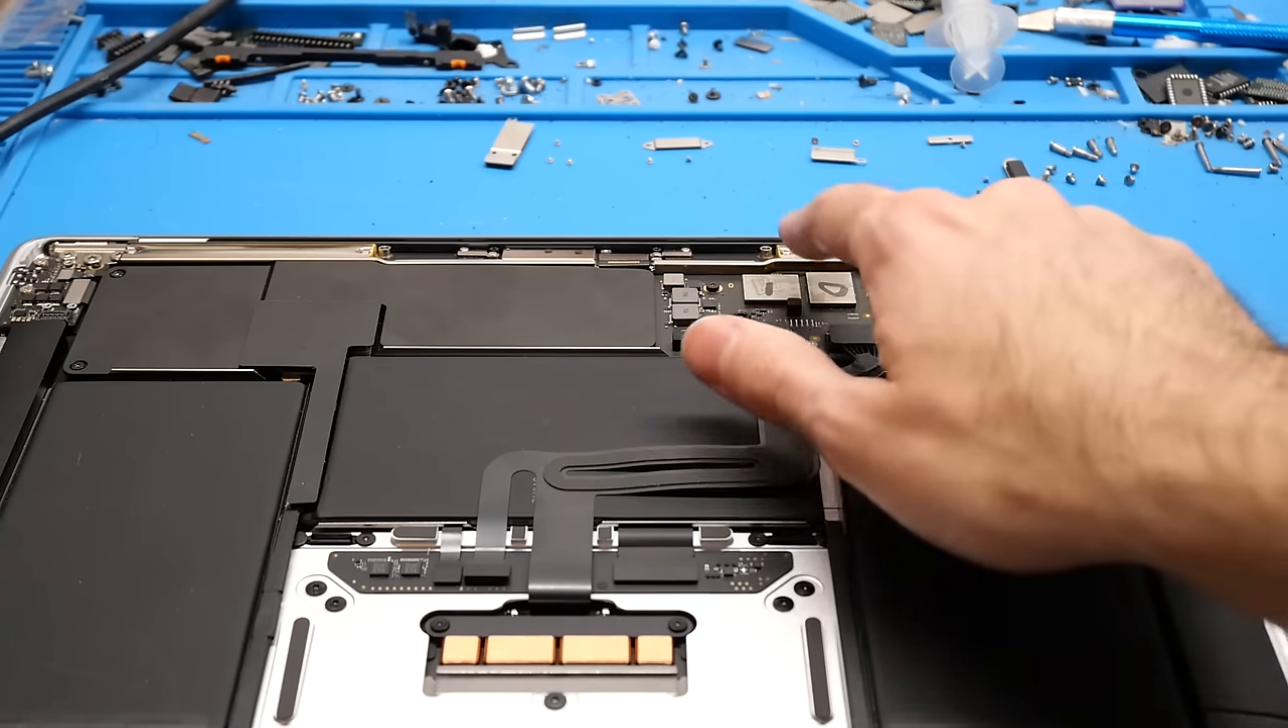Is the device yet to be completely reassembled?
Yes.